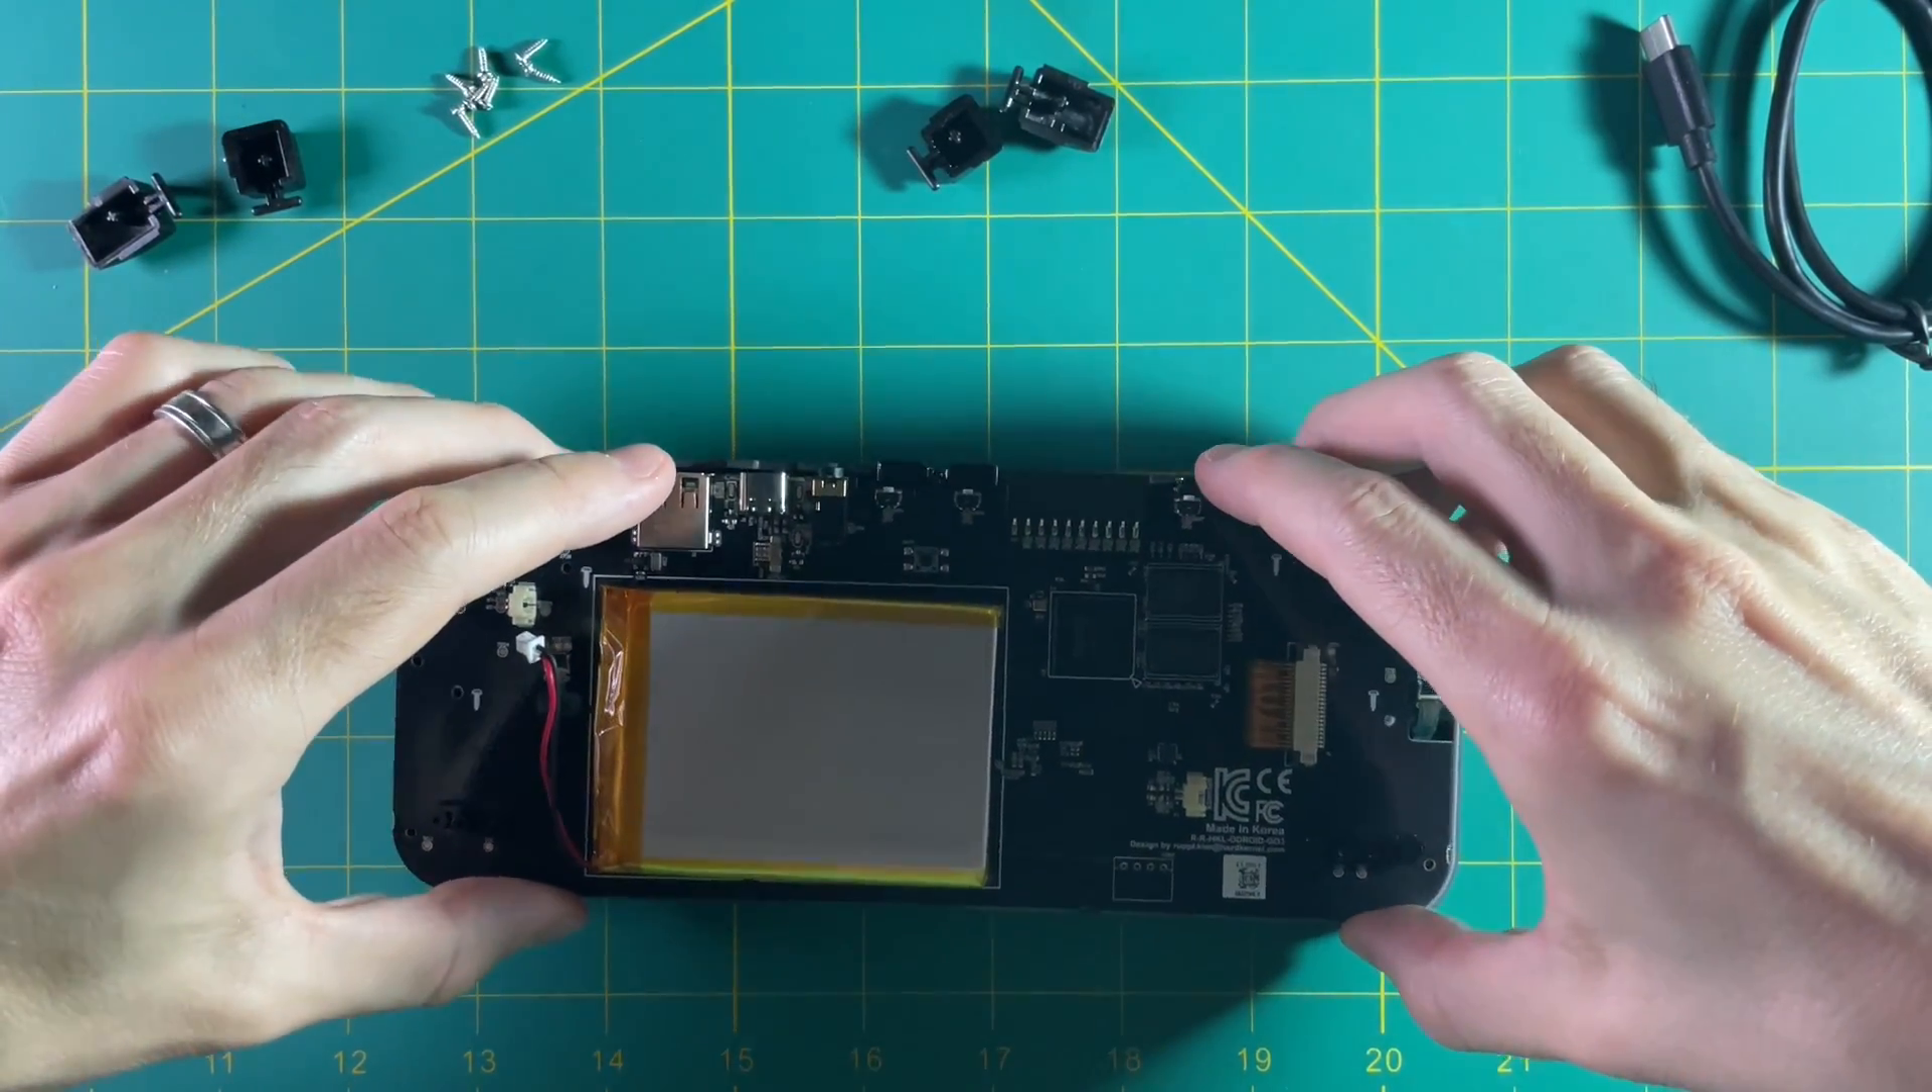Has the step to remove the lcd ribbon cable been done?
No.